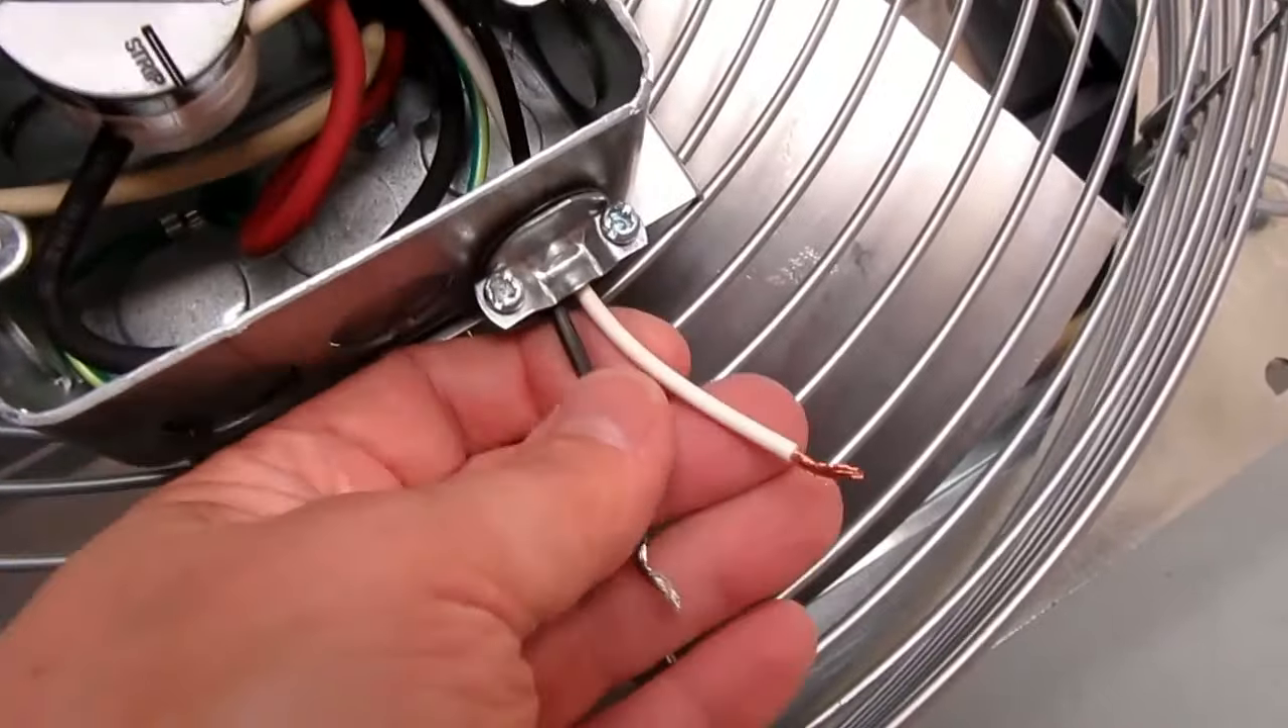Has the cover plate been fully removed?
Yes.